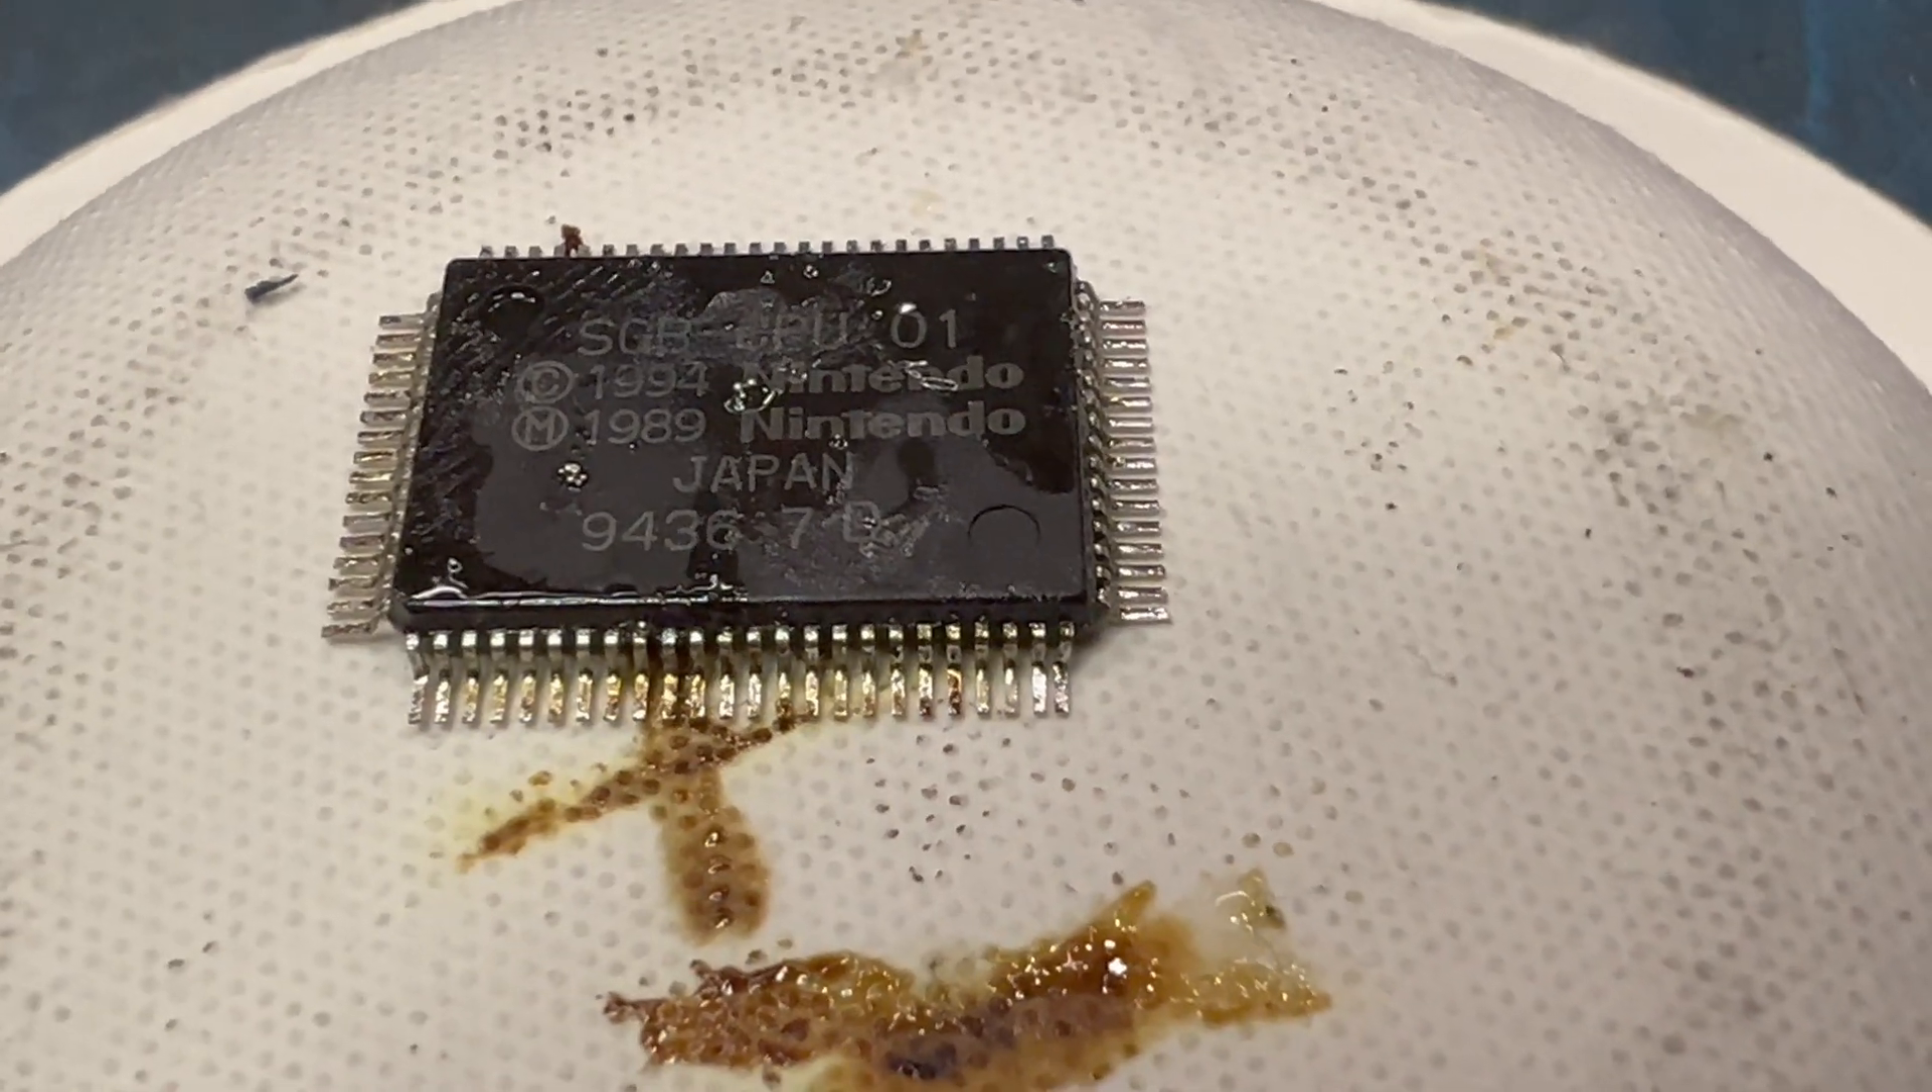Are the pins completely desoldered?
Yes.